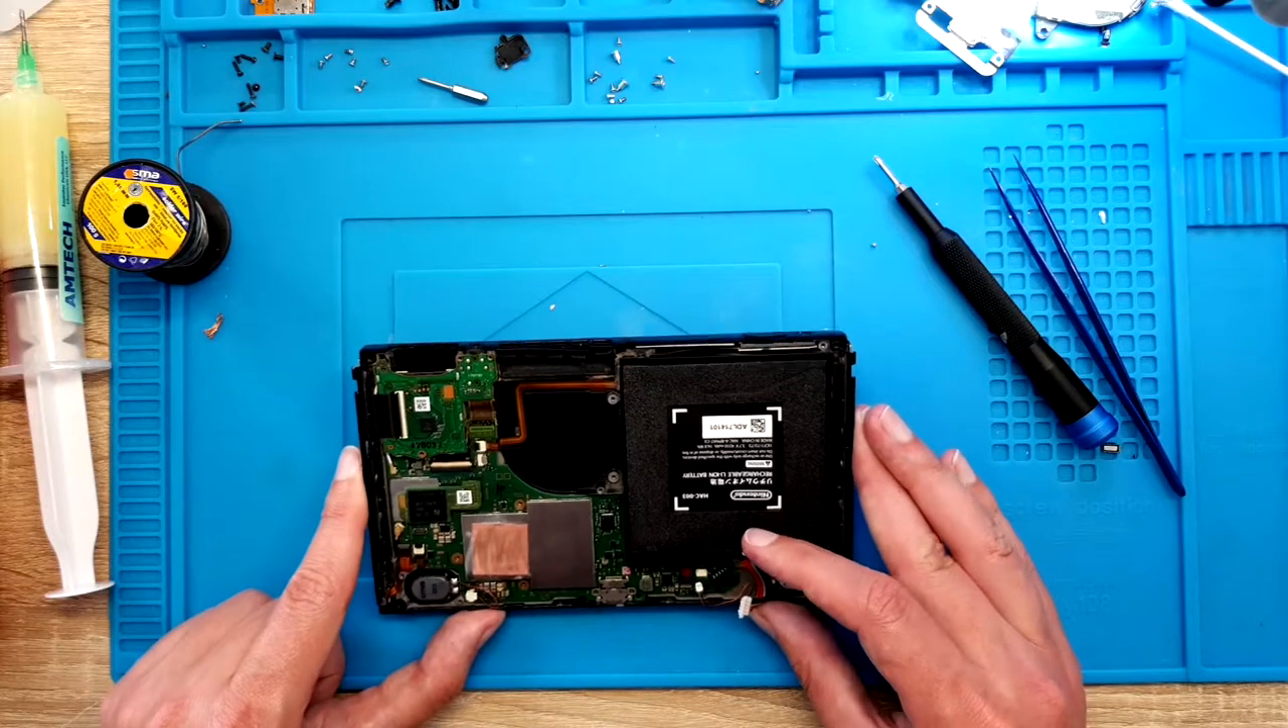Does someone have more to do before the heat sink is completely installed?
Yes.